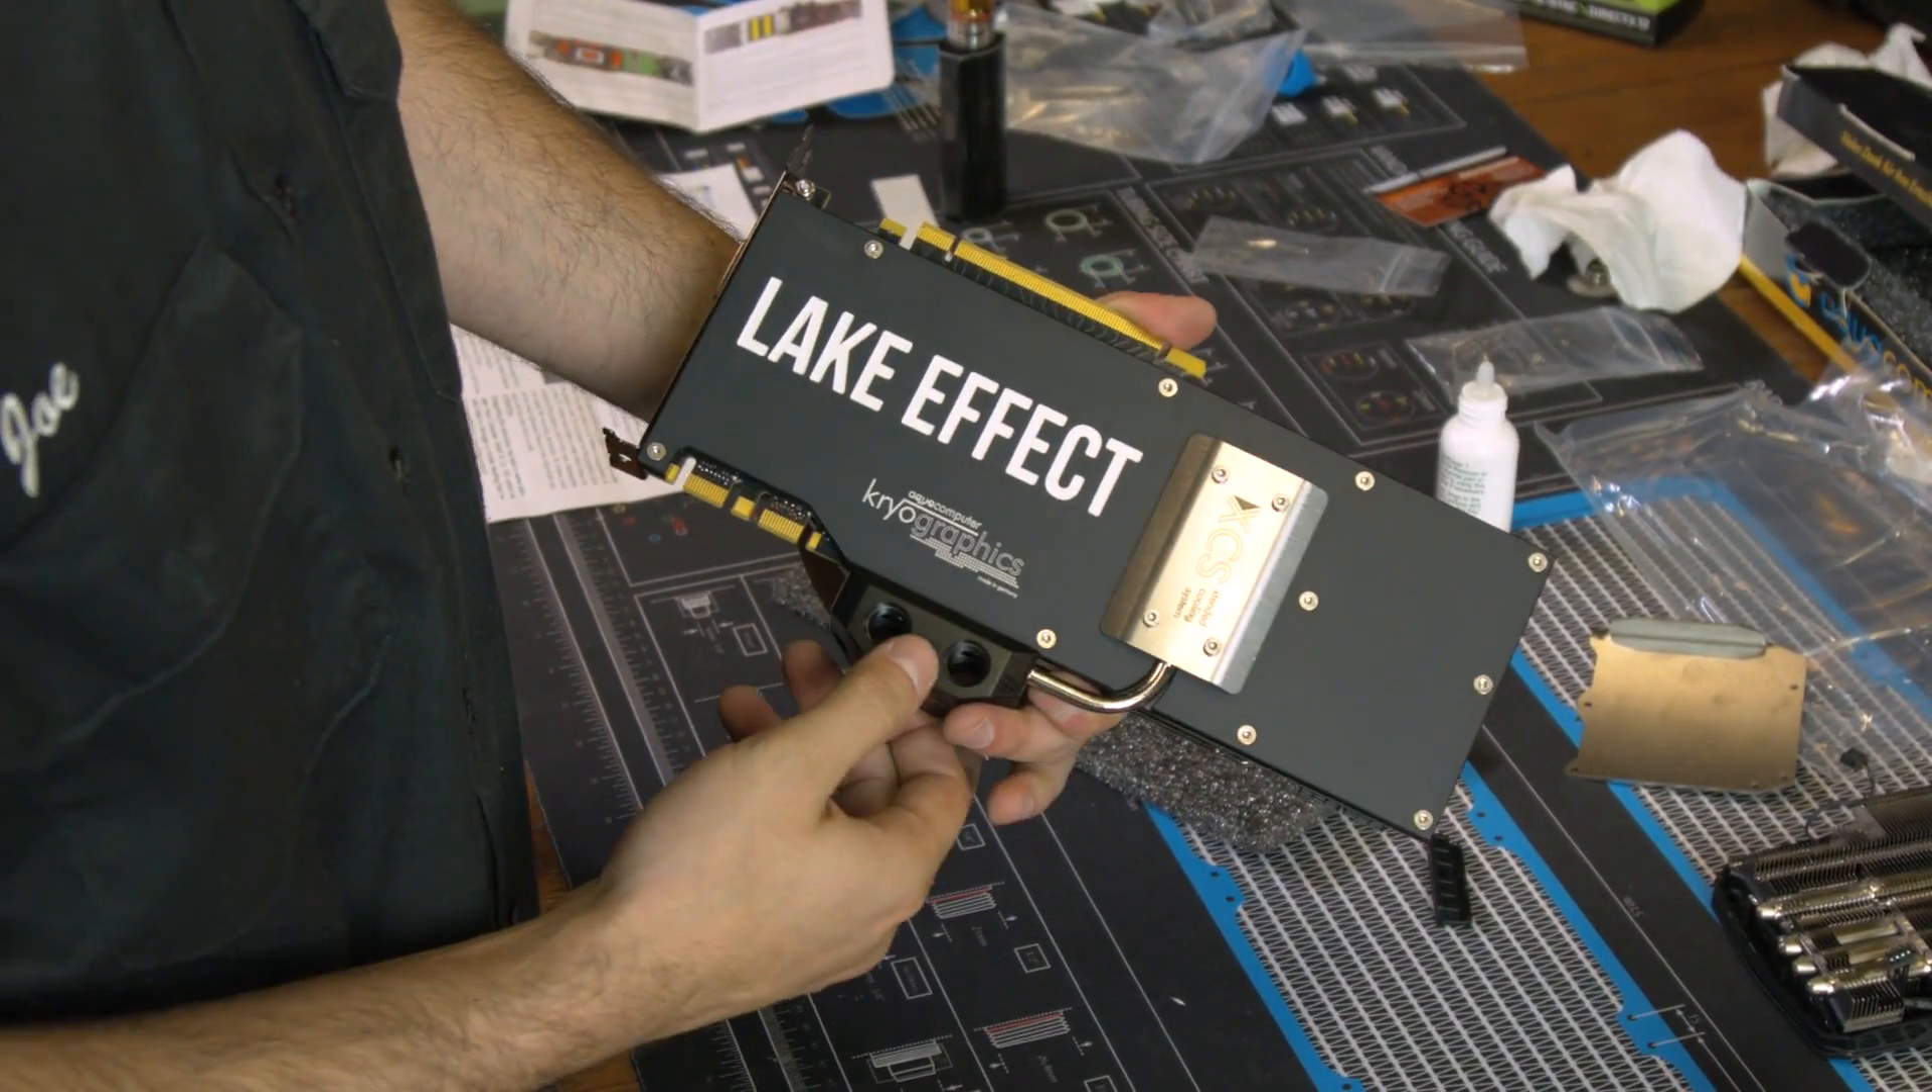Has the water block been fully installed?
Yes.